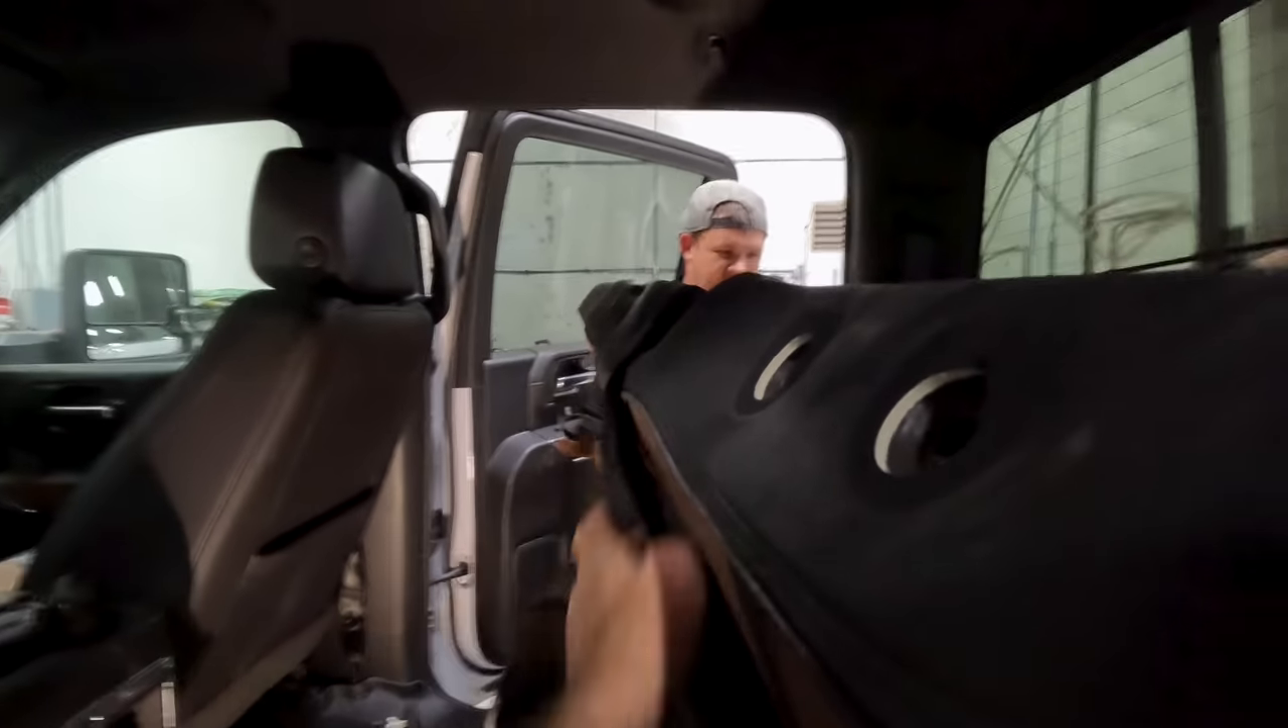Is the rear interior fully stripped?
No.